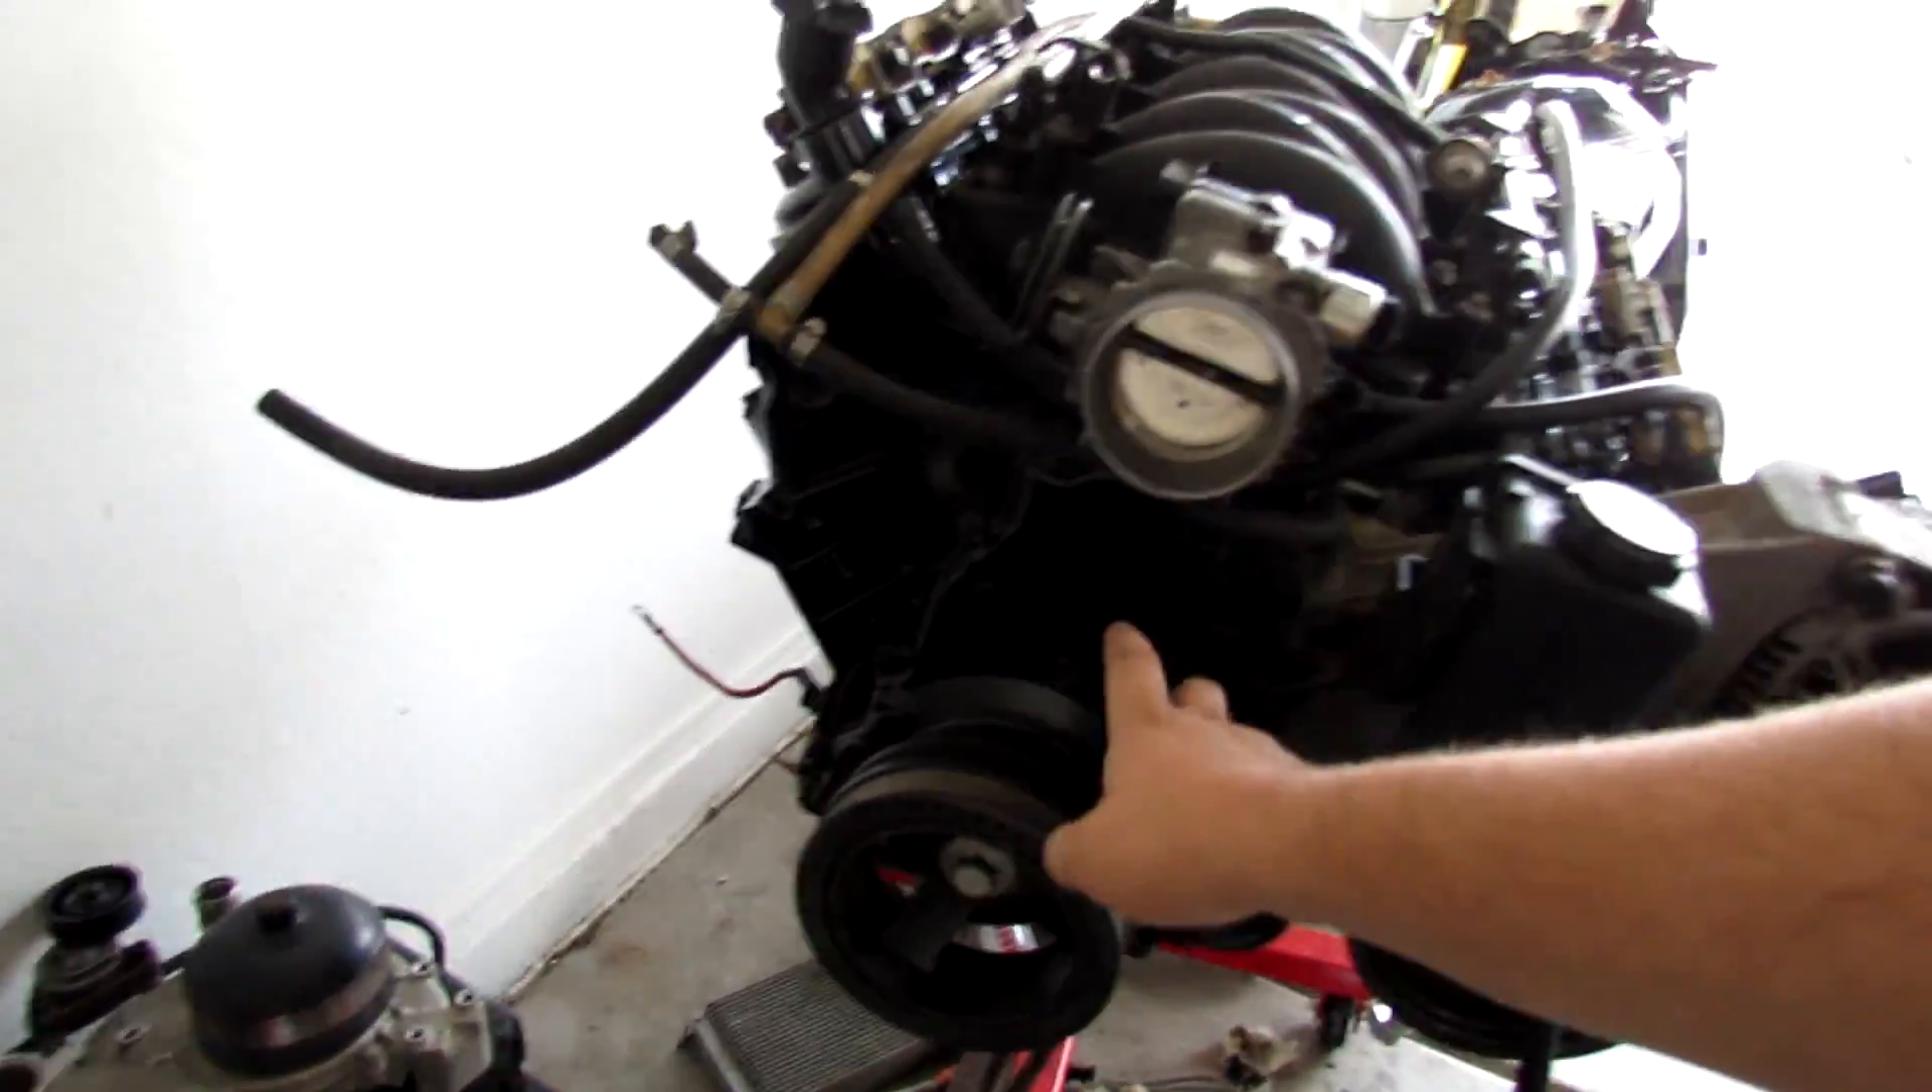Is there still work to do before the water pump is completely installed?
Yes.